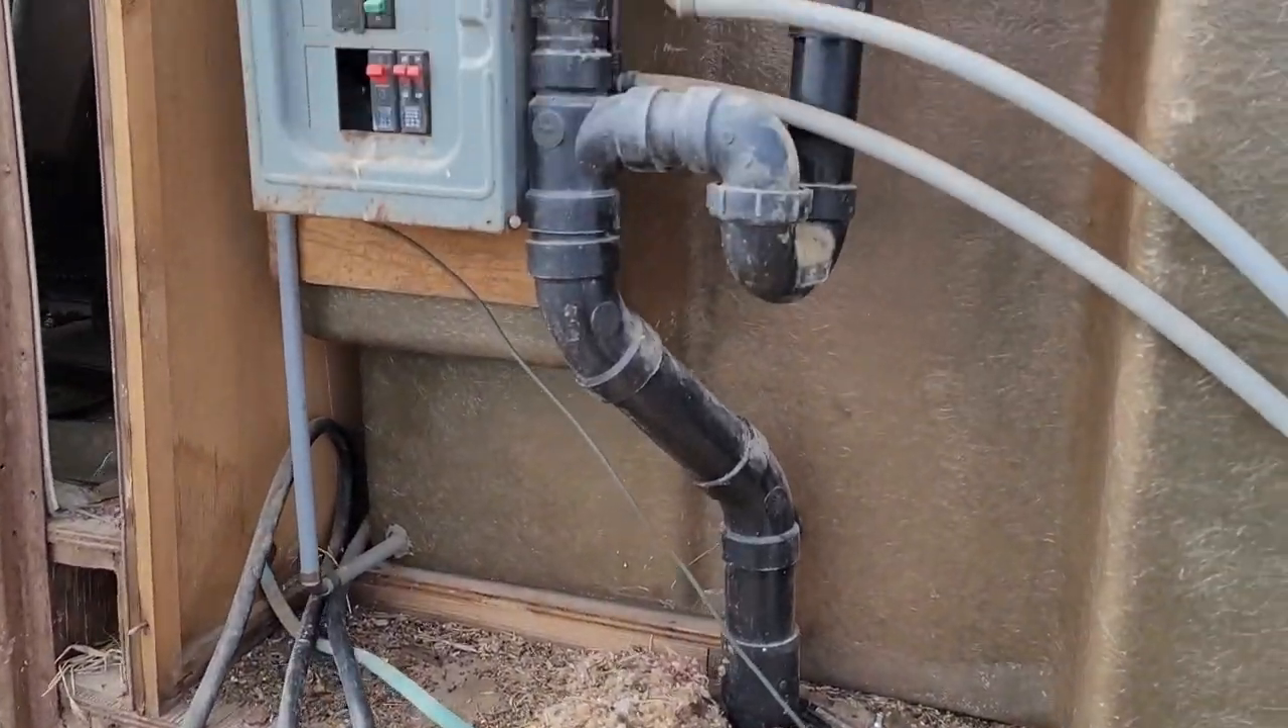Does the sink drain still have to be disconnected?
Yes.